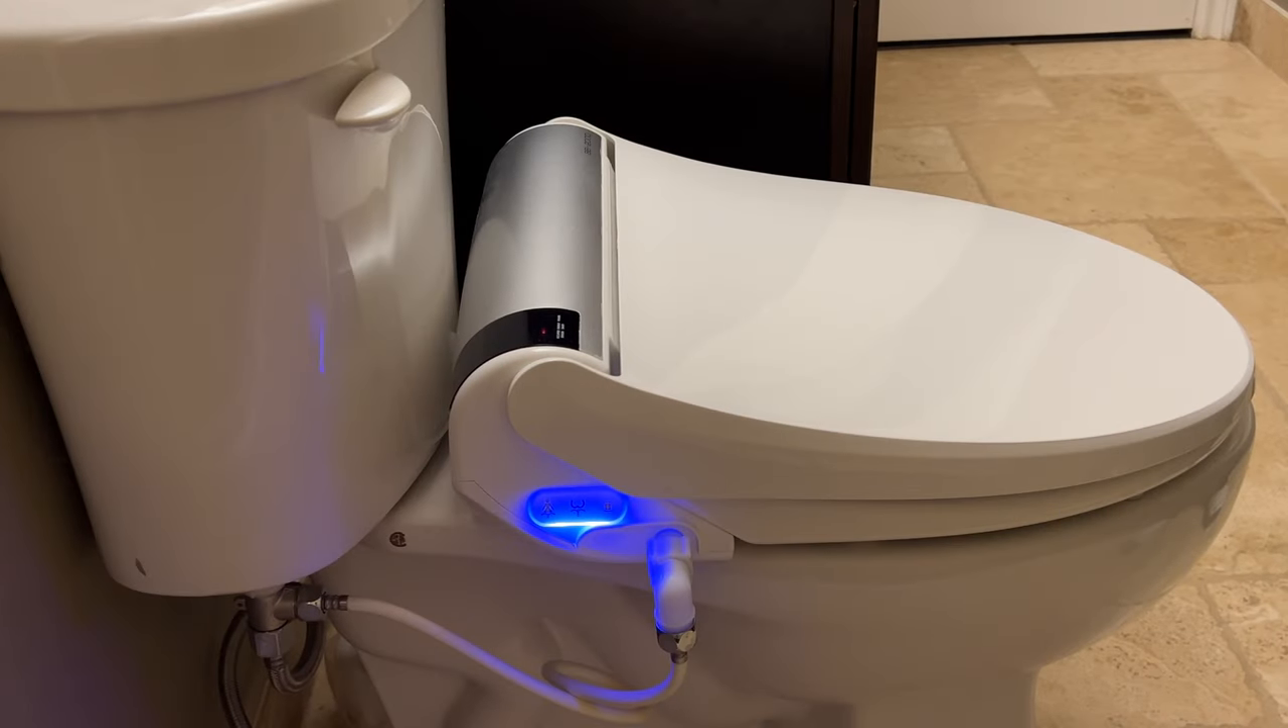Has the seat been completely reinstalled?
Yes.